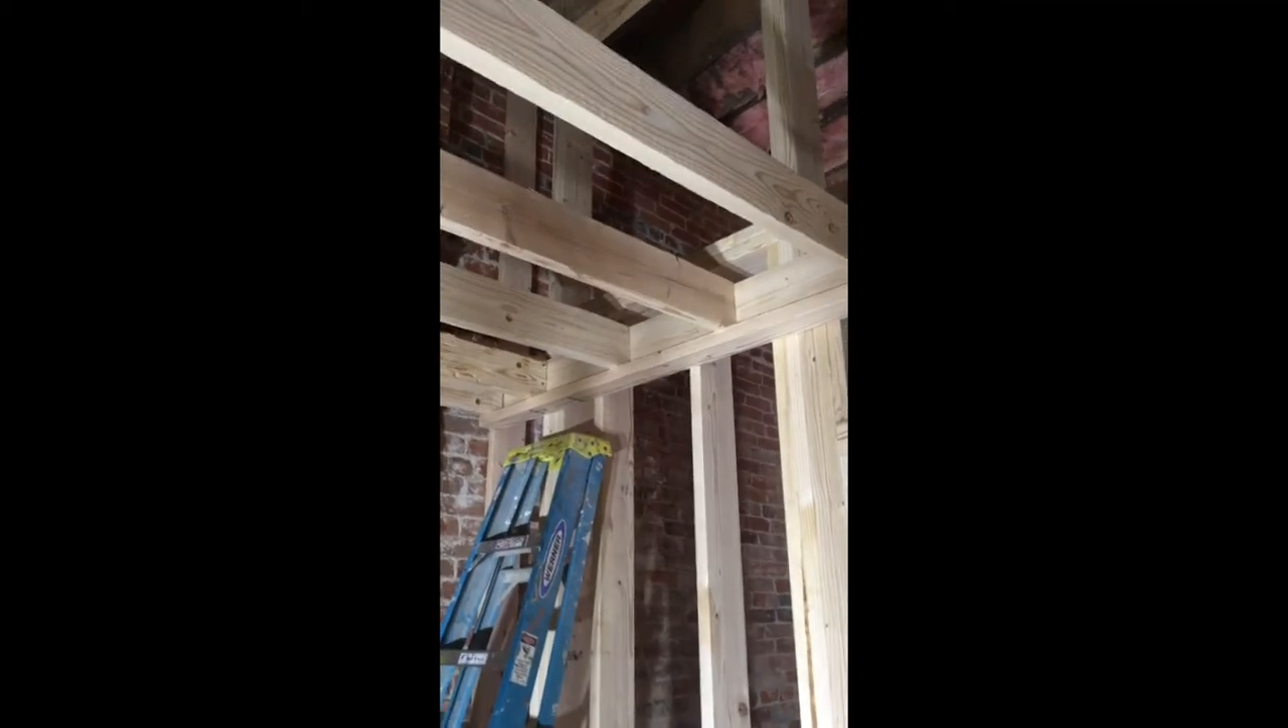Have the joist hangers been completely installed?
No.